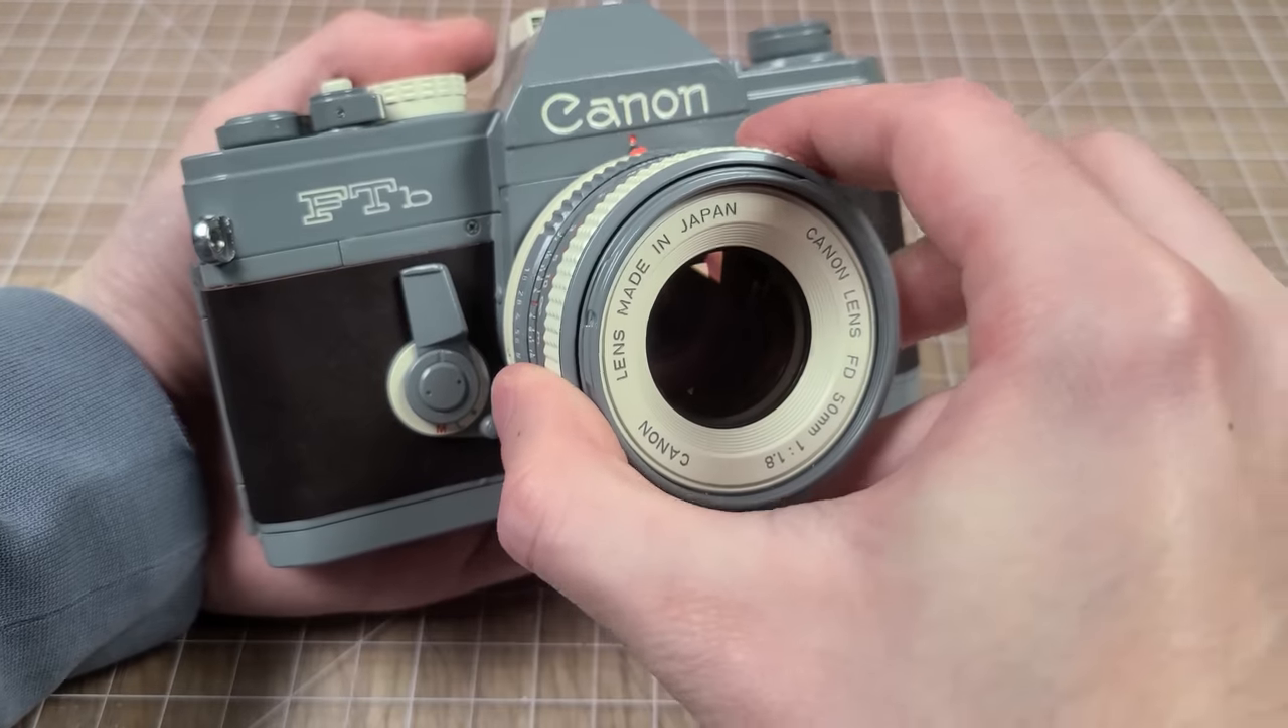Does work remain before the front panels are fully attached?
No.